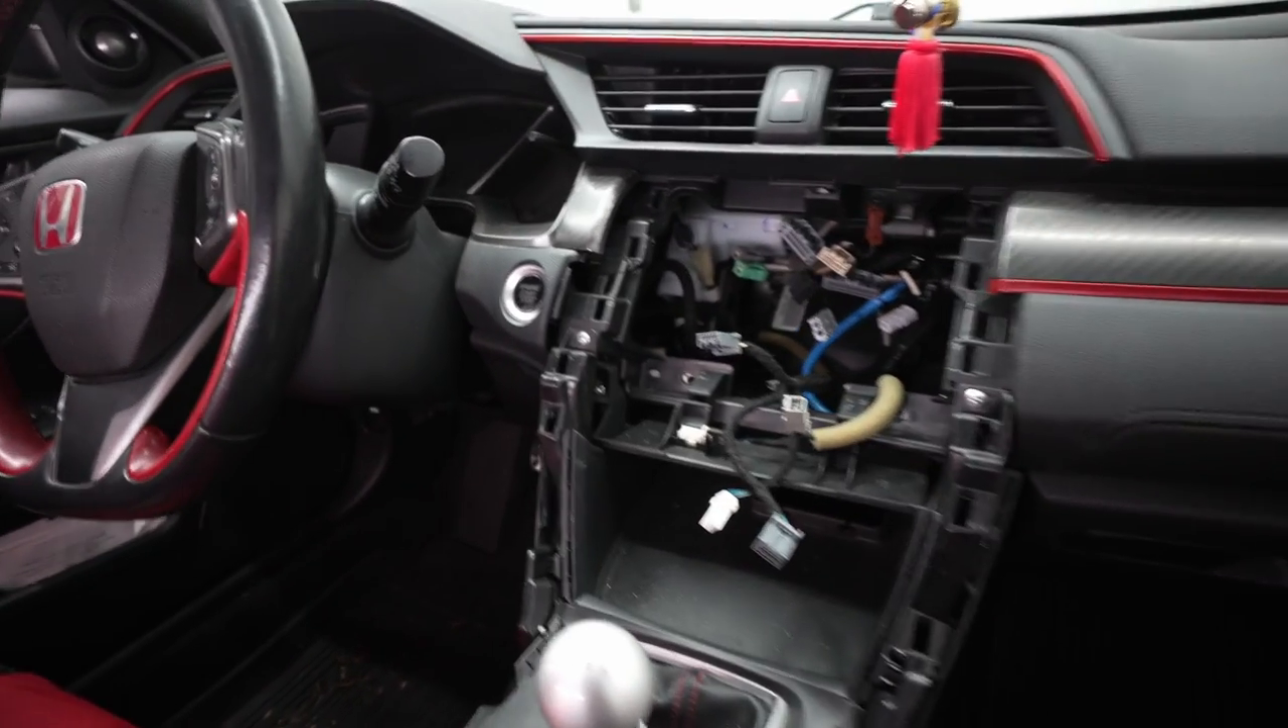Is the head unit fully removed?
Yes.